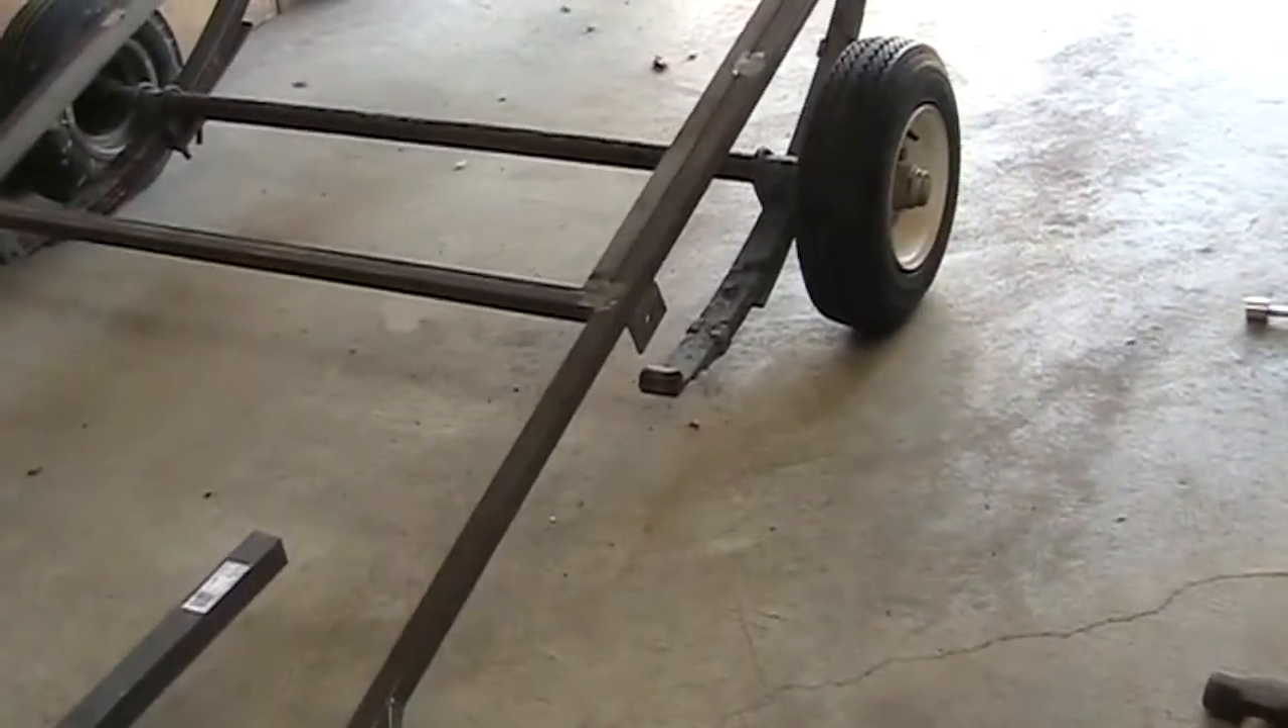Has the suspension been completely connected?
No.